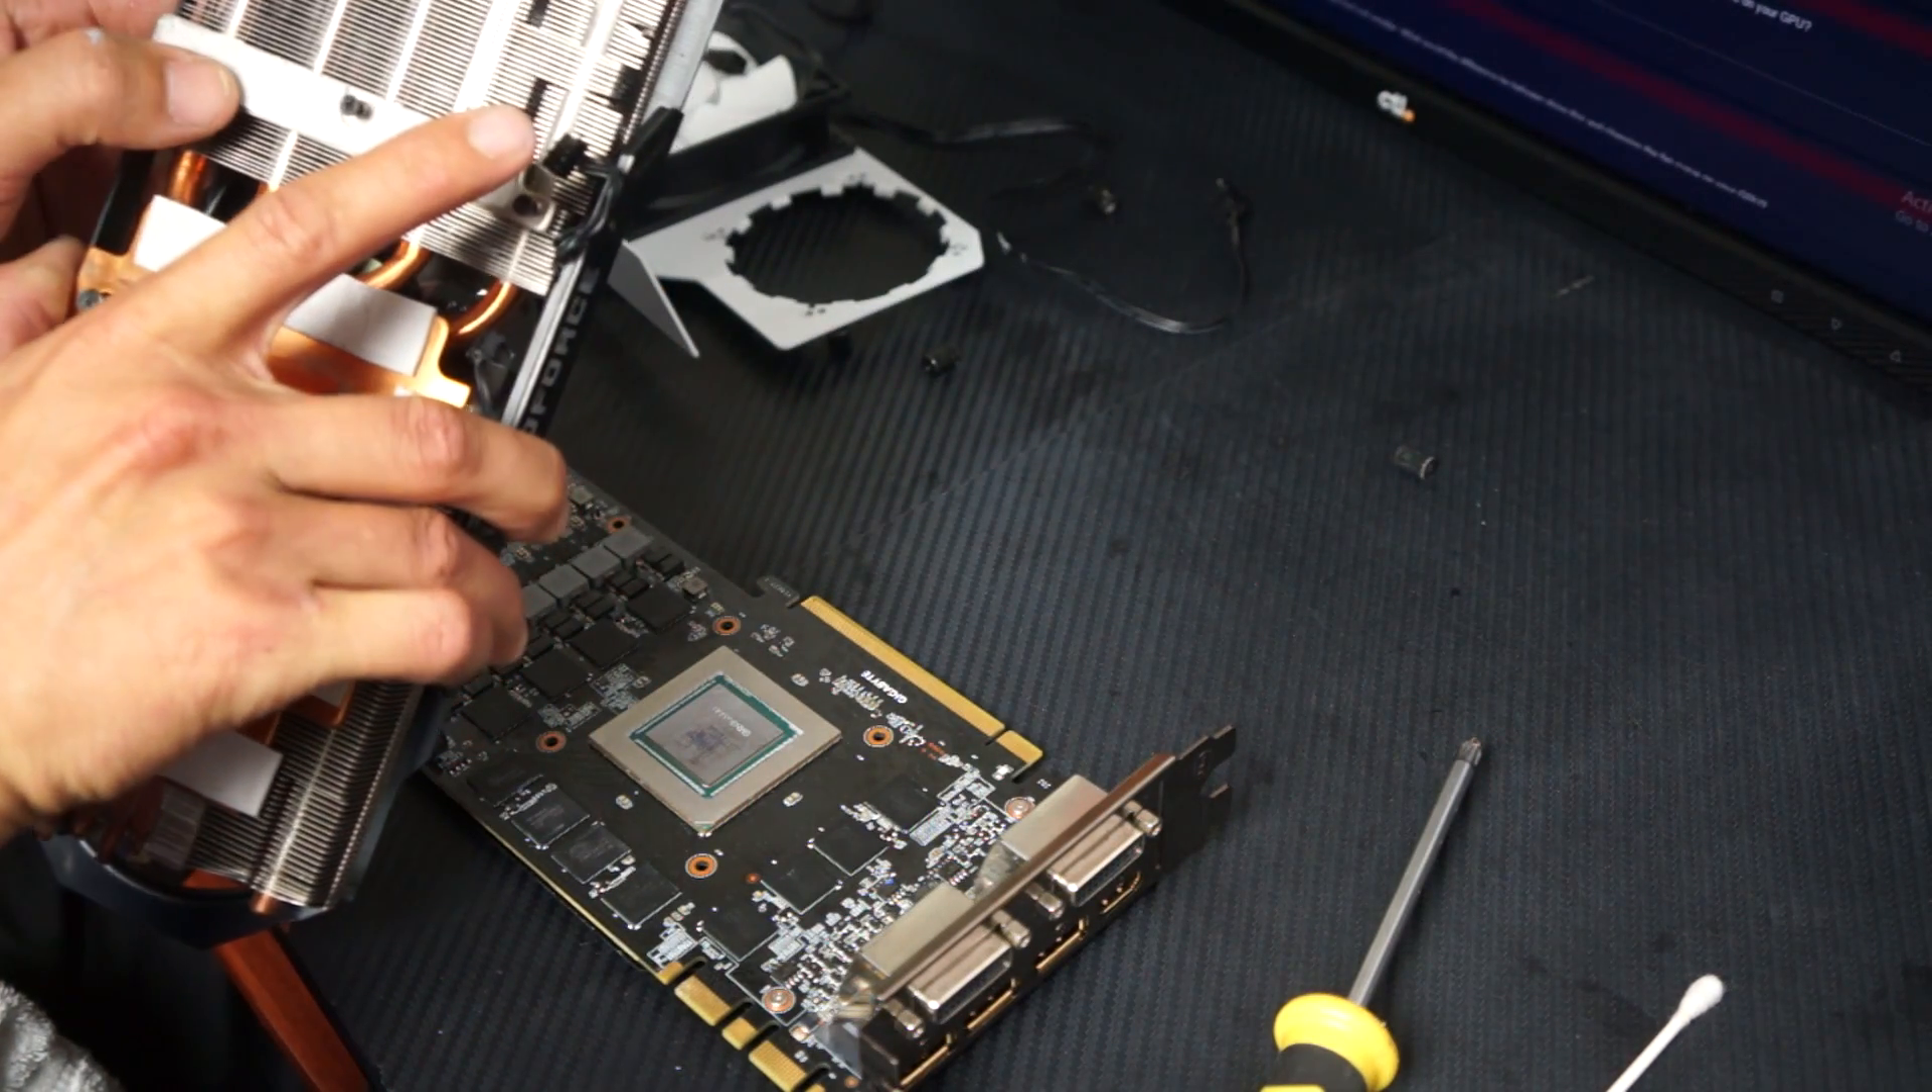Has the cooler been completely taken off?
Yes.